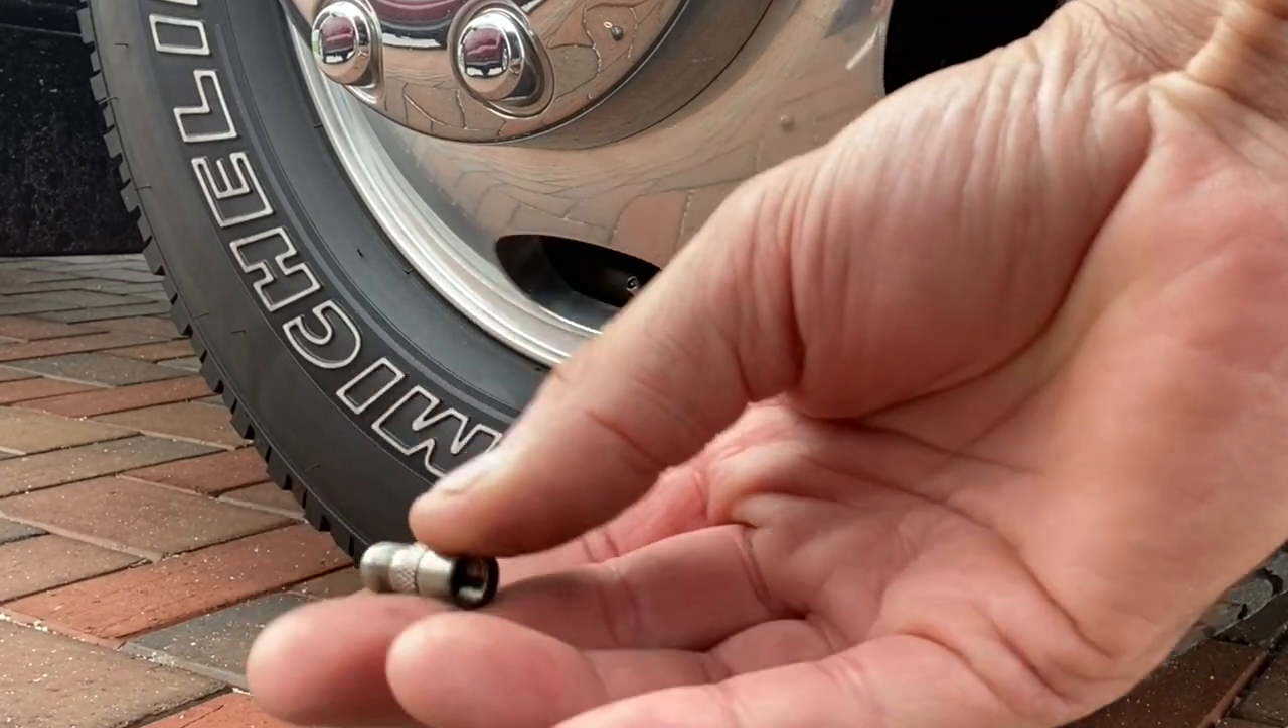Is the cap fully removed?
Yes.